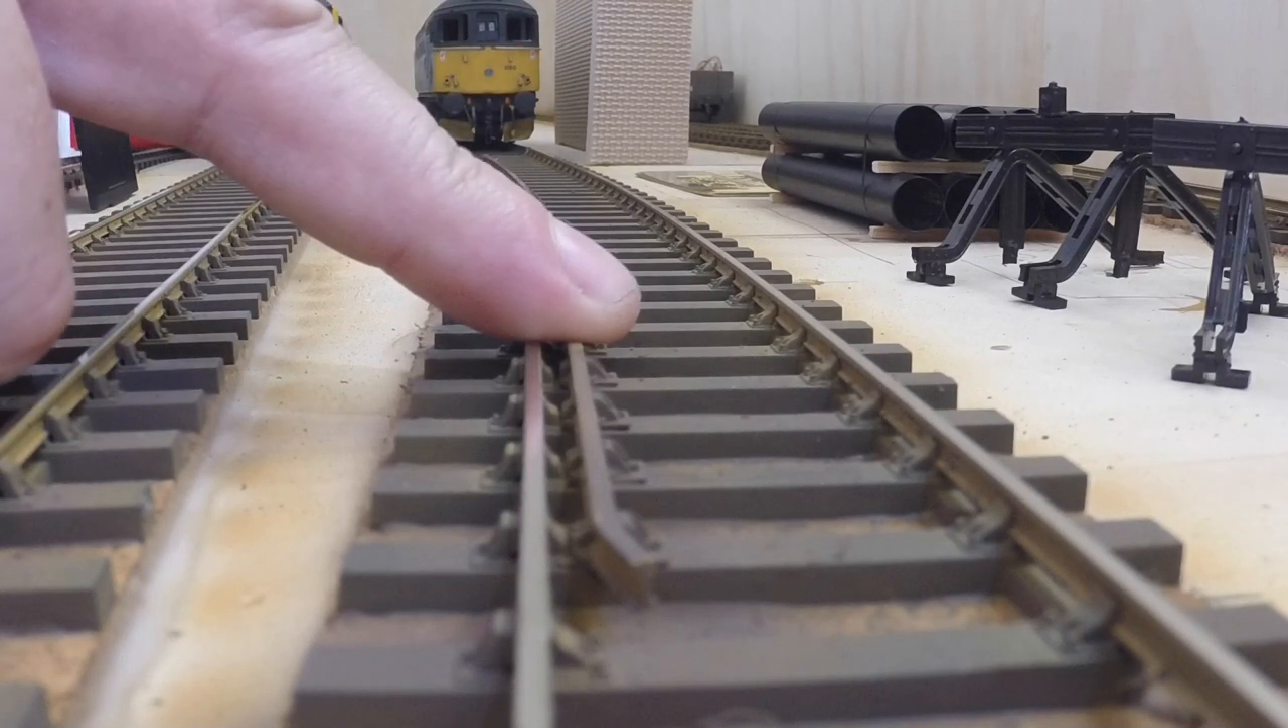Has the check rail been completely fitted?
Yes.